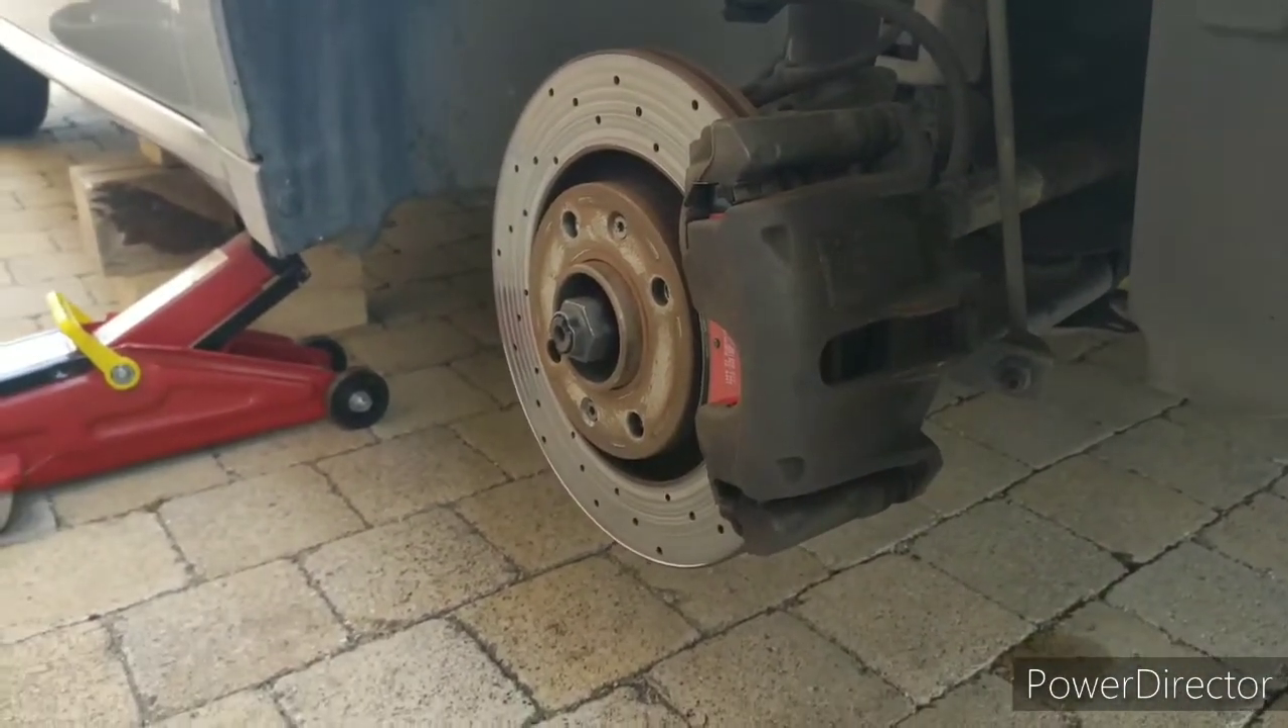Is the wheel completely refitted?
No.